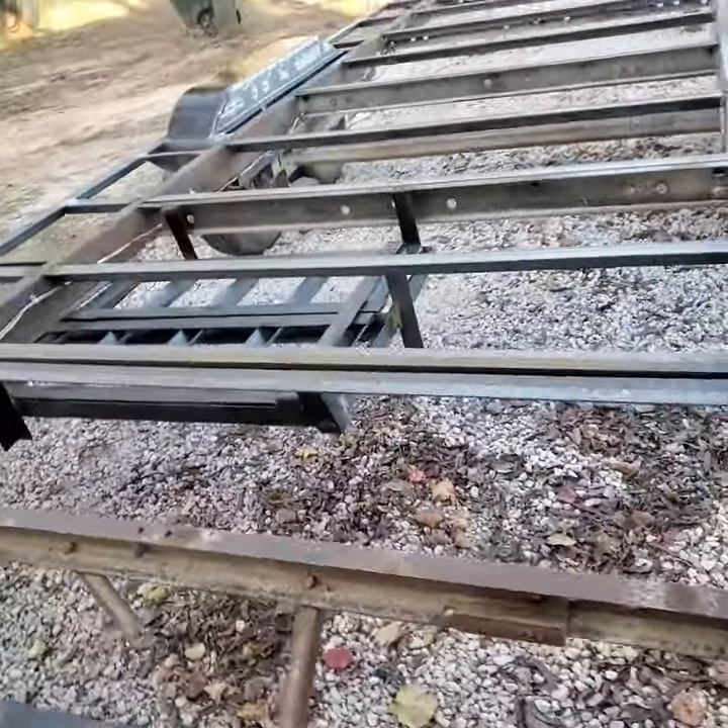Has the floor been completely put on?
No.